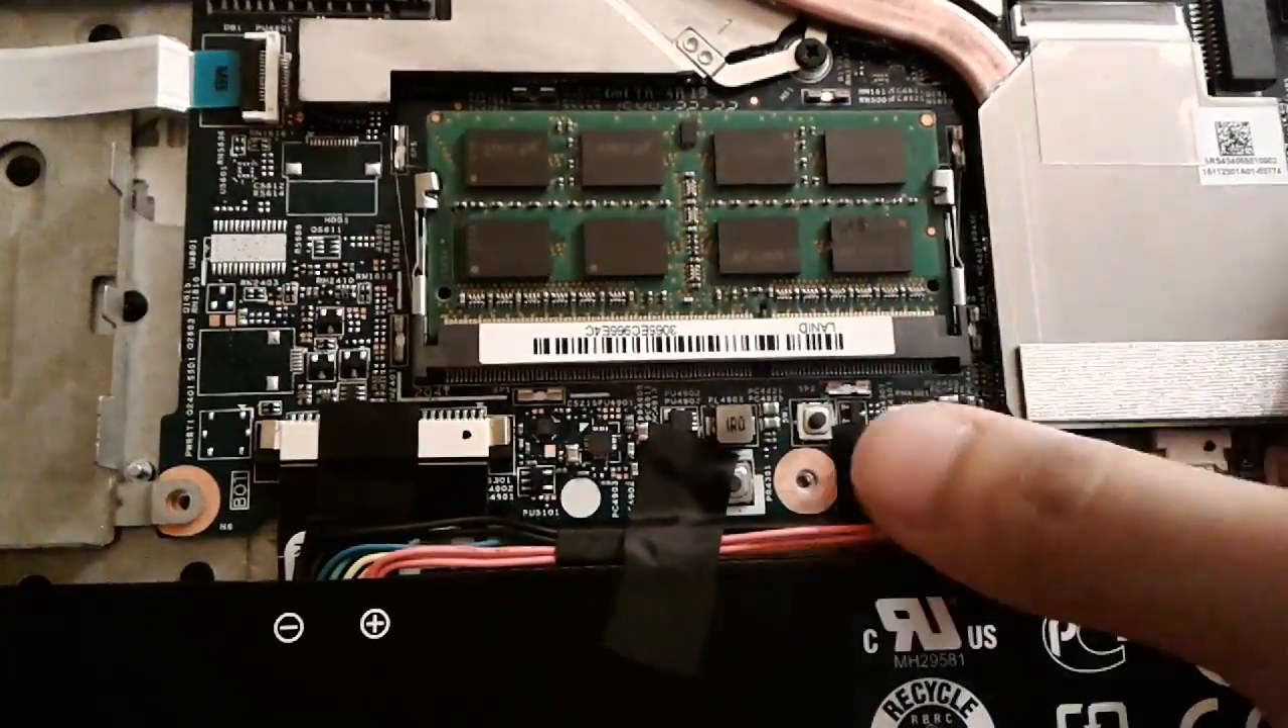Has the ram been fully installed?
Yes.